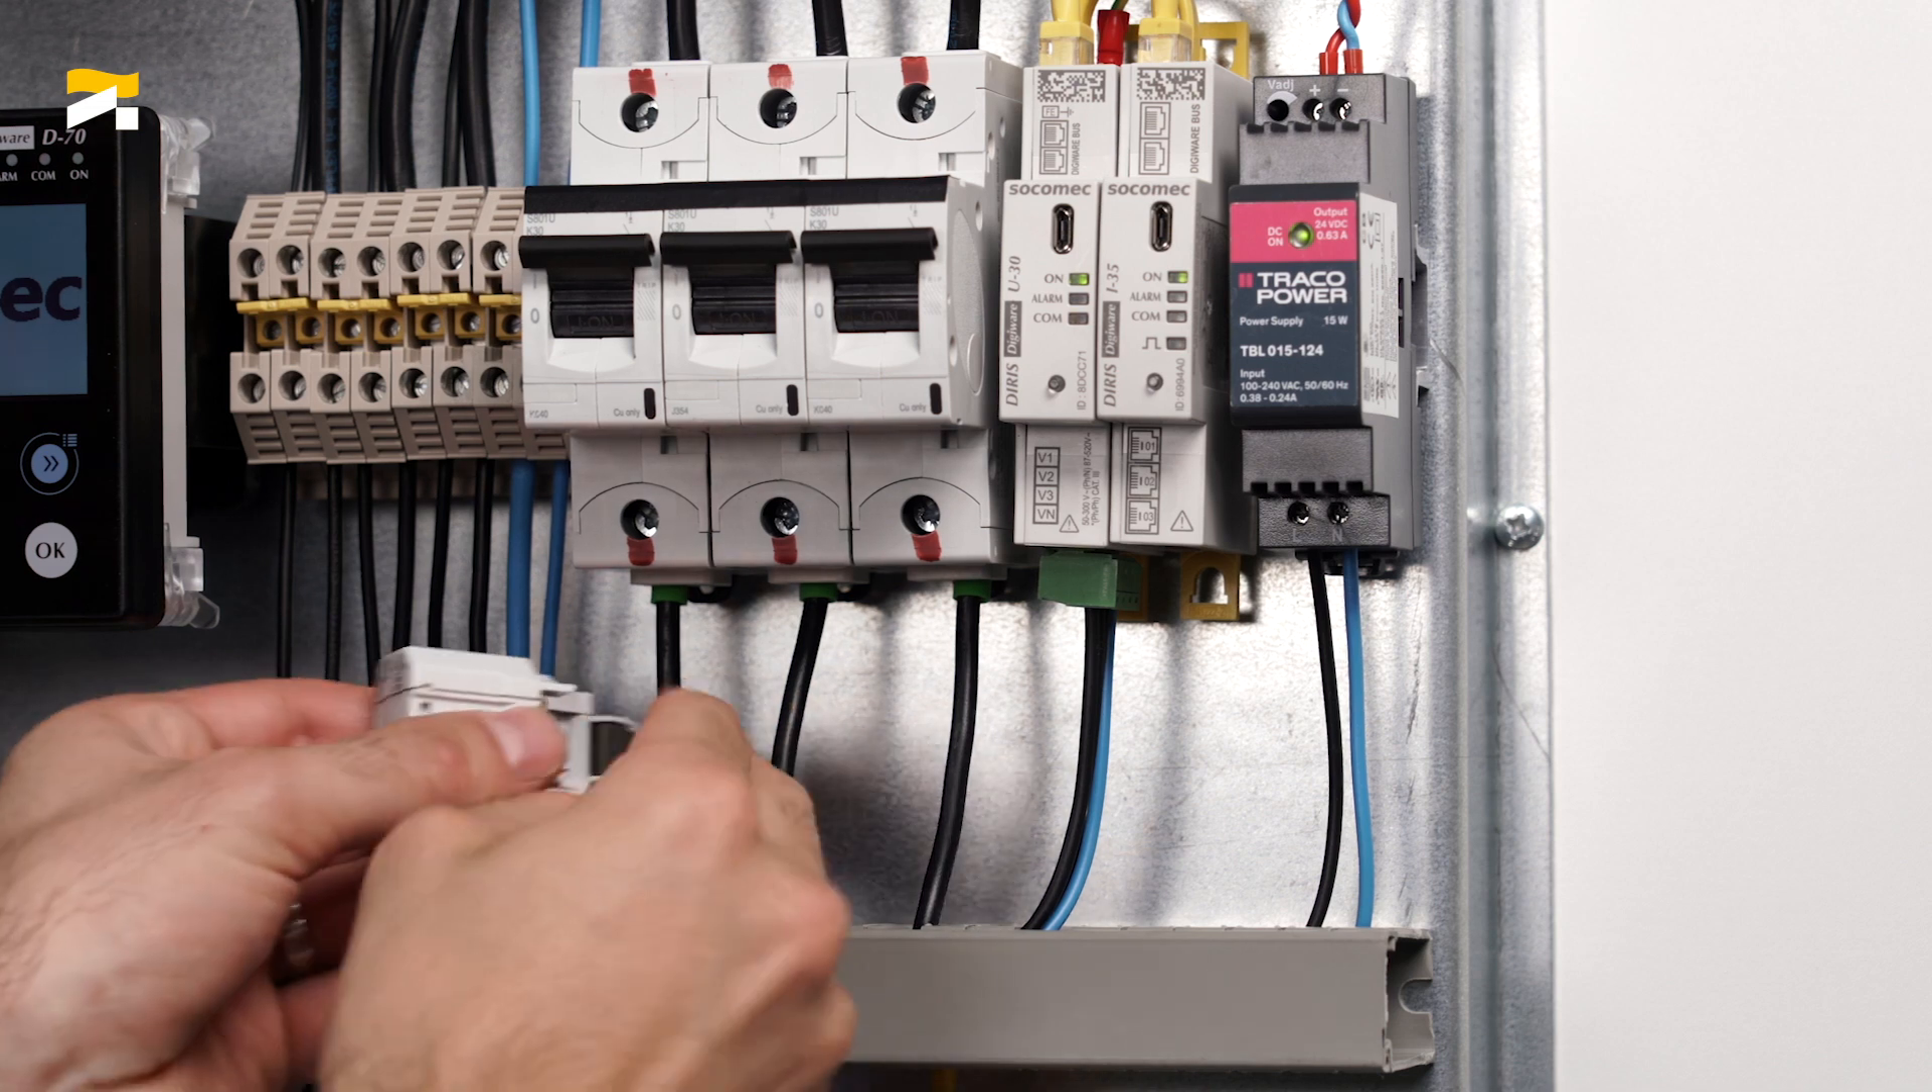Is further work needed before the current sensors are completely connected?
Yes.